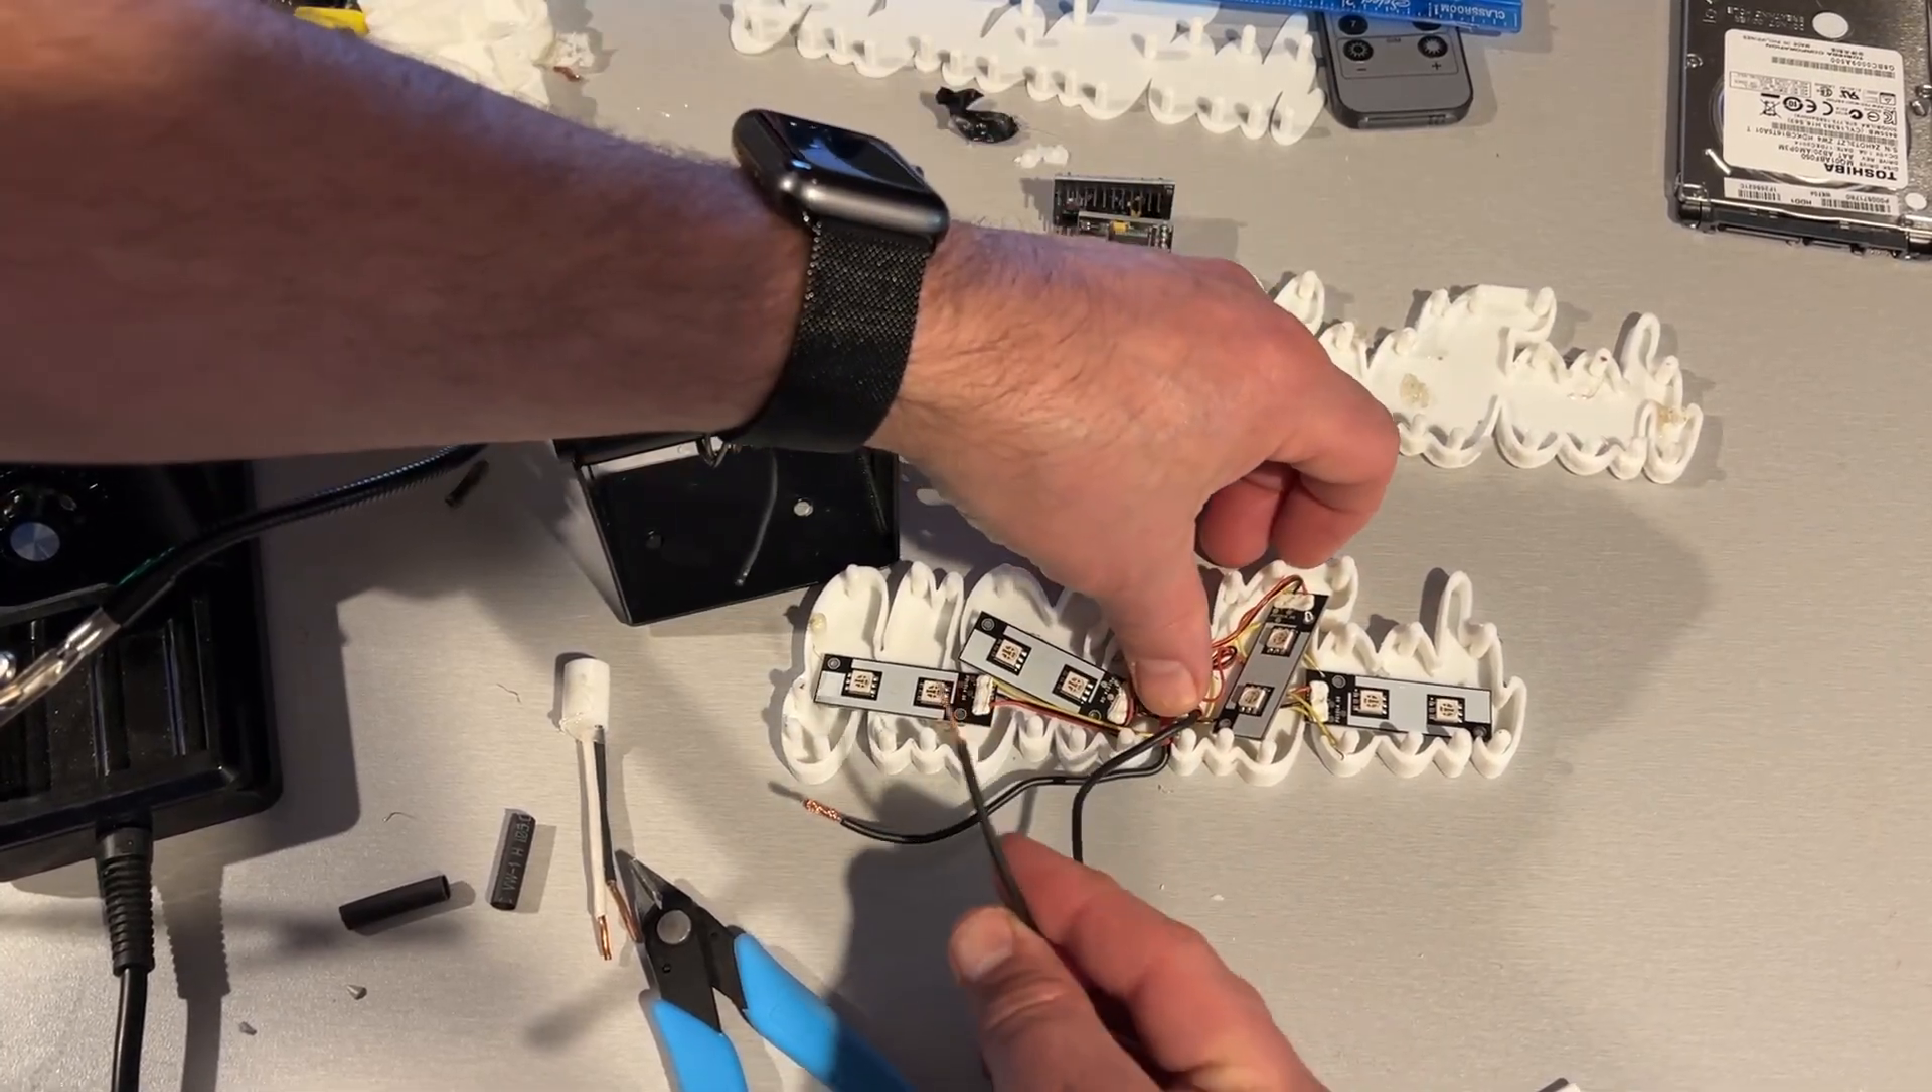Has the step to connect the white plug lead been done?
No.